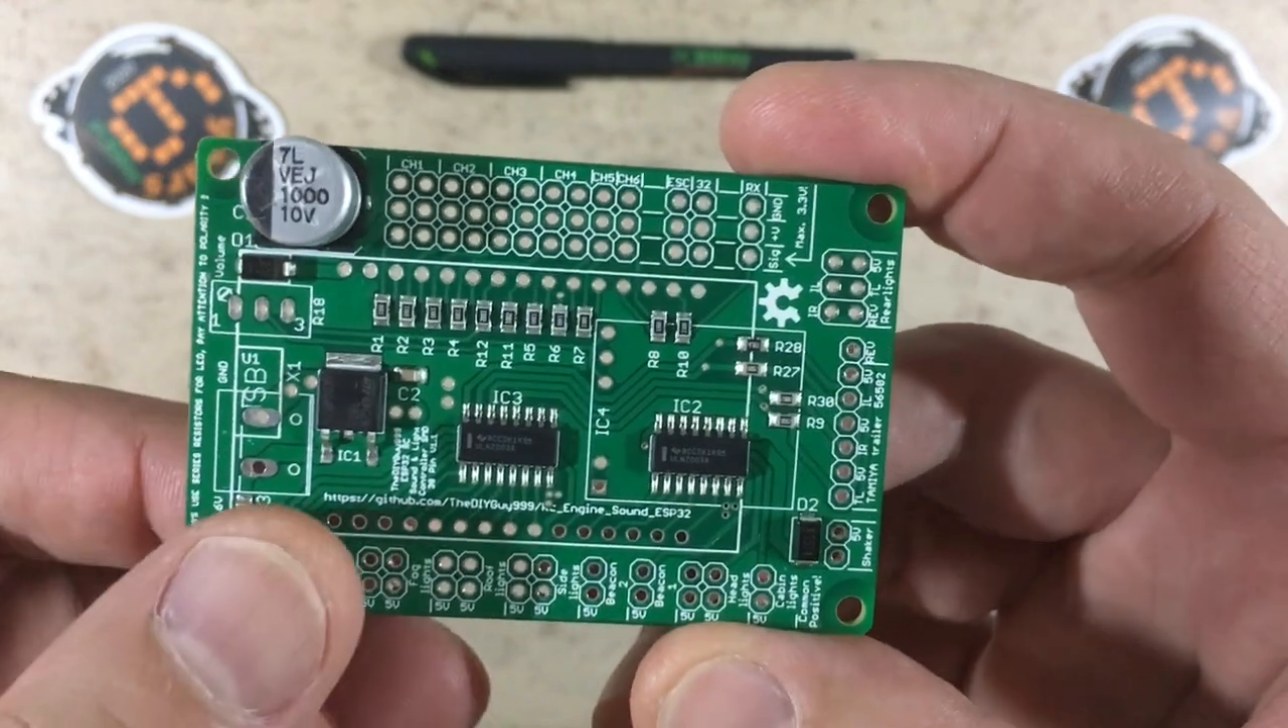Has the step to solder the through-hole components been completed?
No.